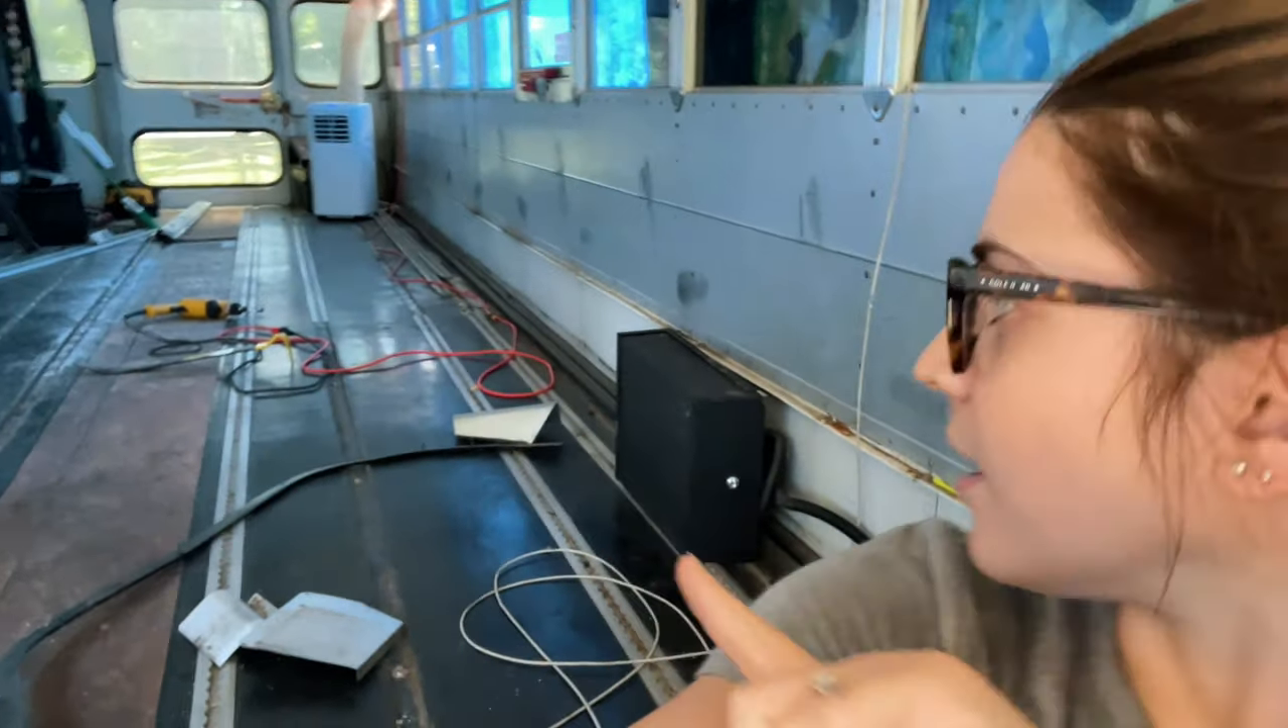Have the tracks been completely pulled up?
No.